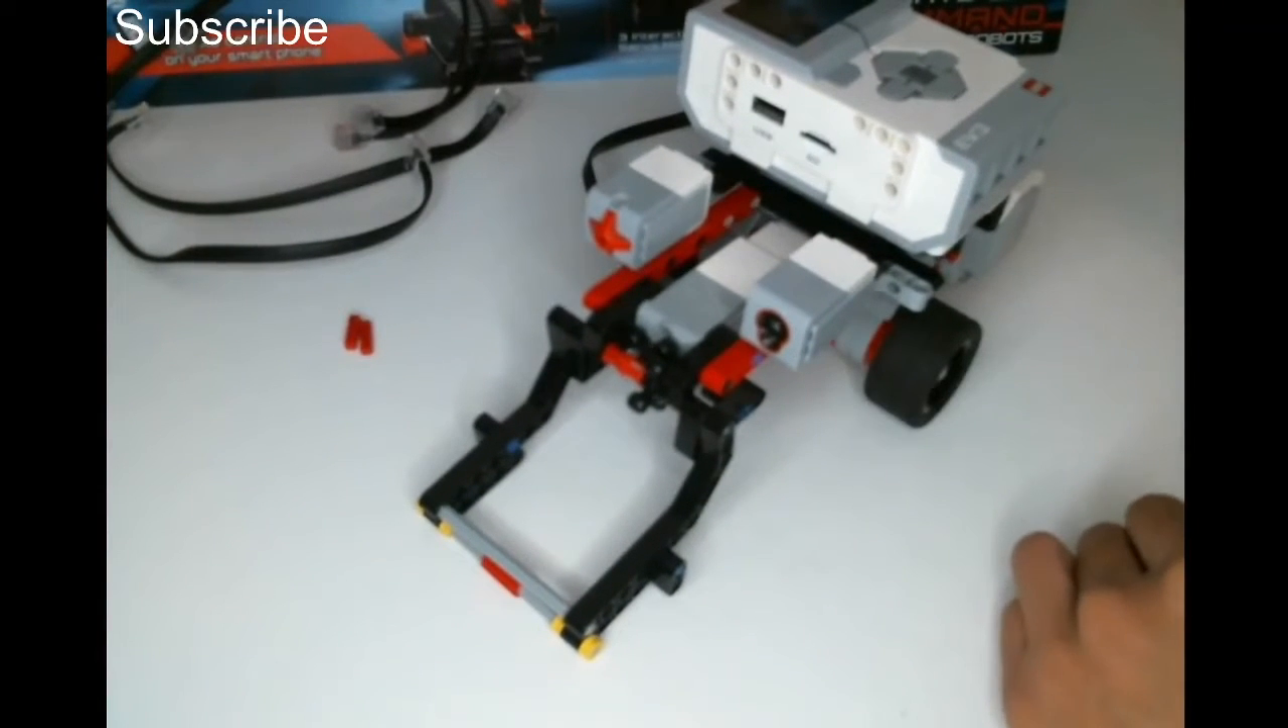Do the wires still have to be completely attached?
Yes.